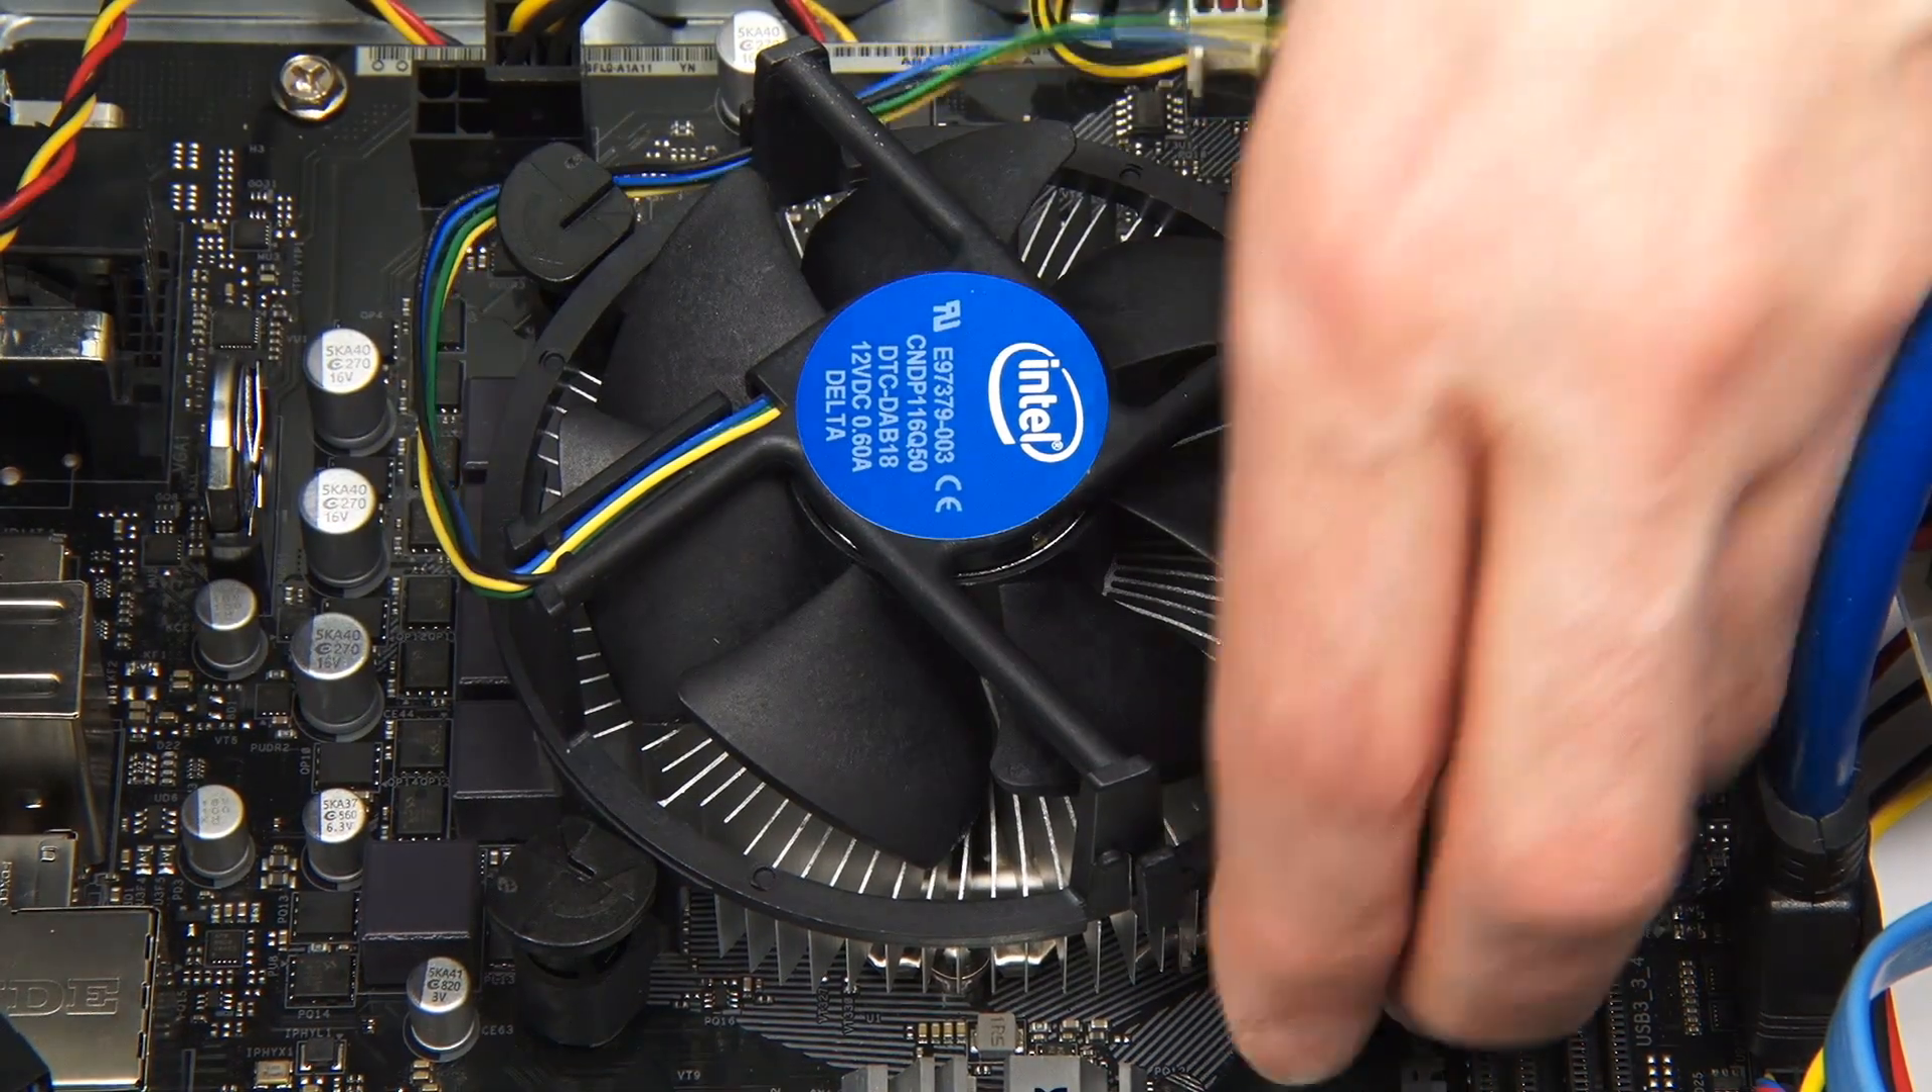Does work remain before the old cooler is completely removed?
Yes.